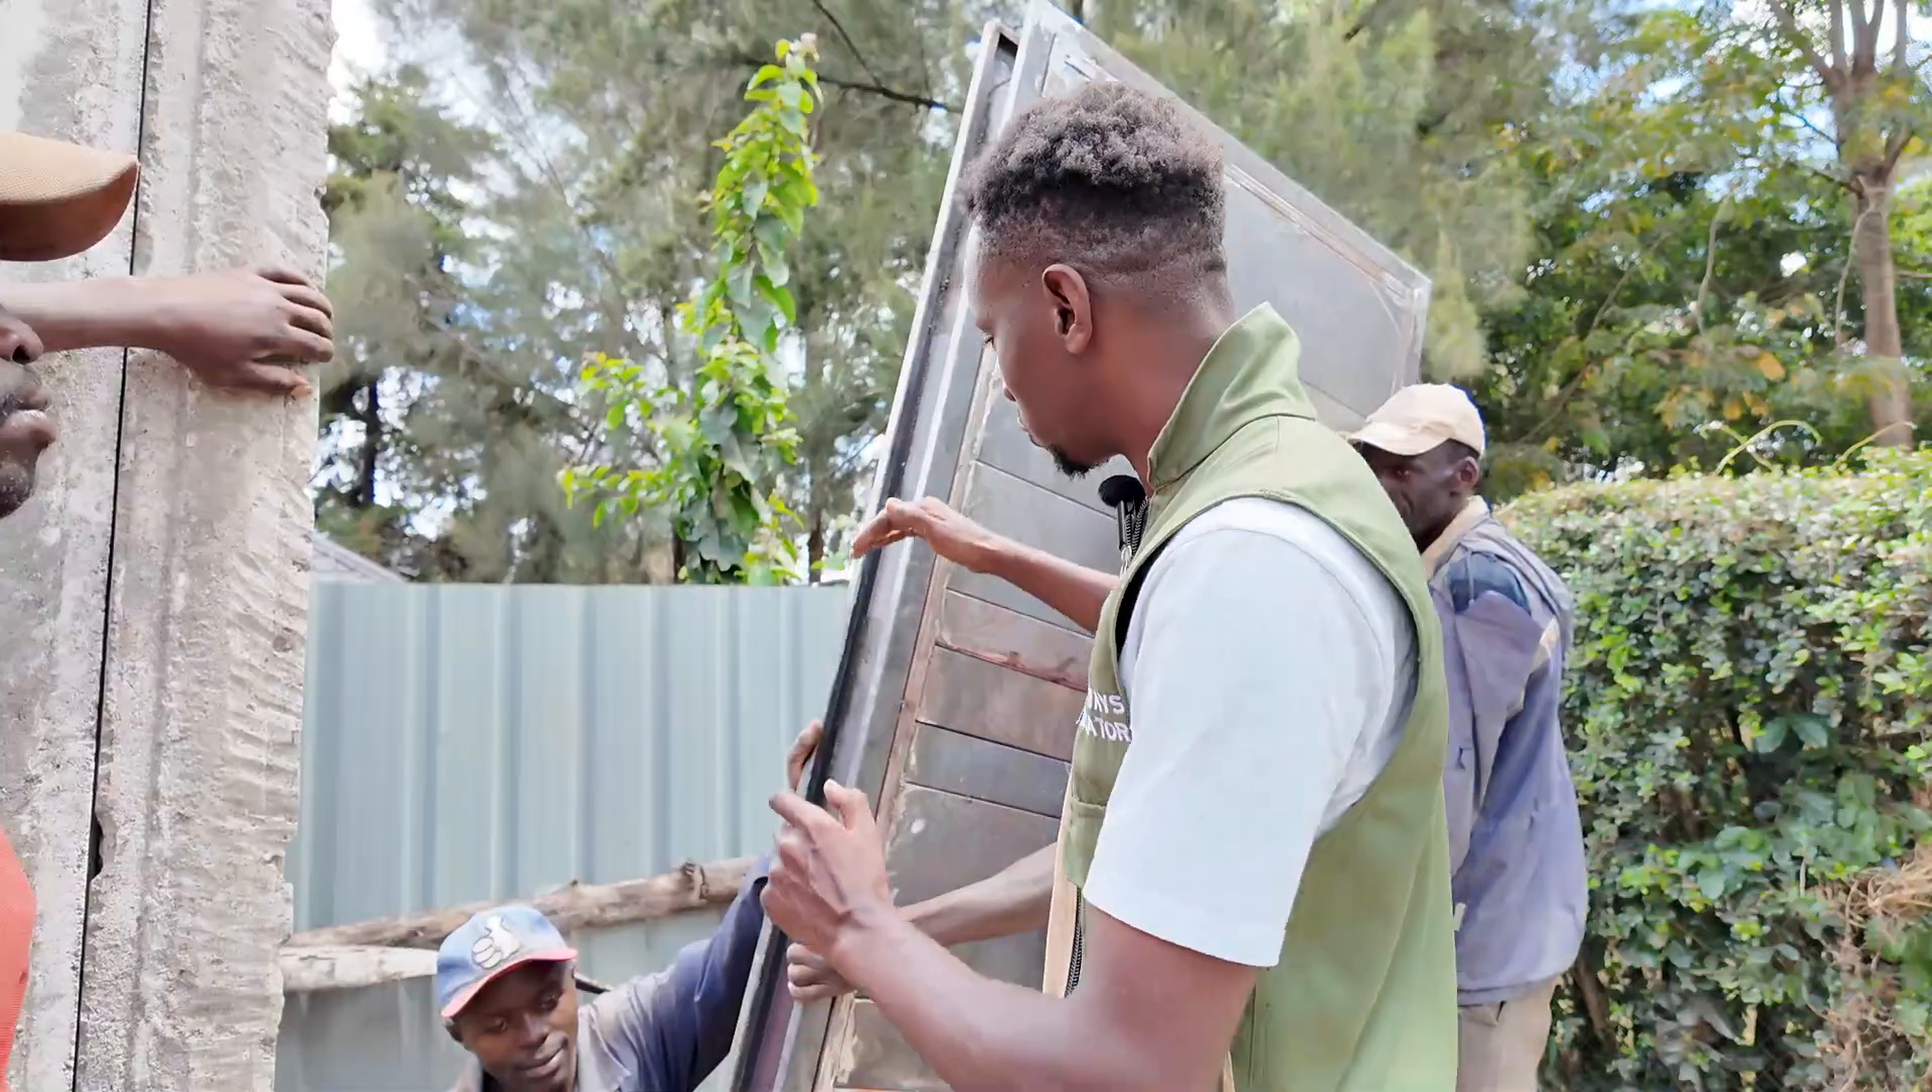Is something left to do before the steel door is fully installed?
Yes.